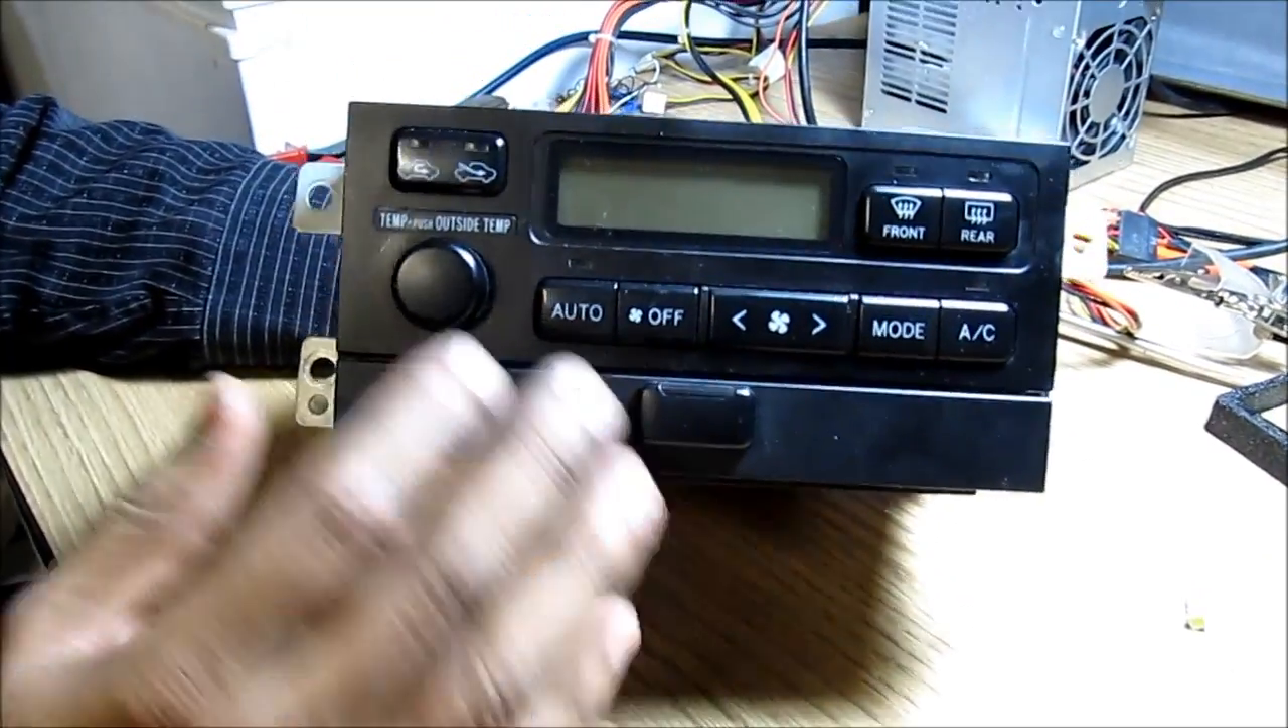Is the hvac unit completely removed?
Yes.